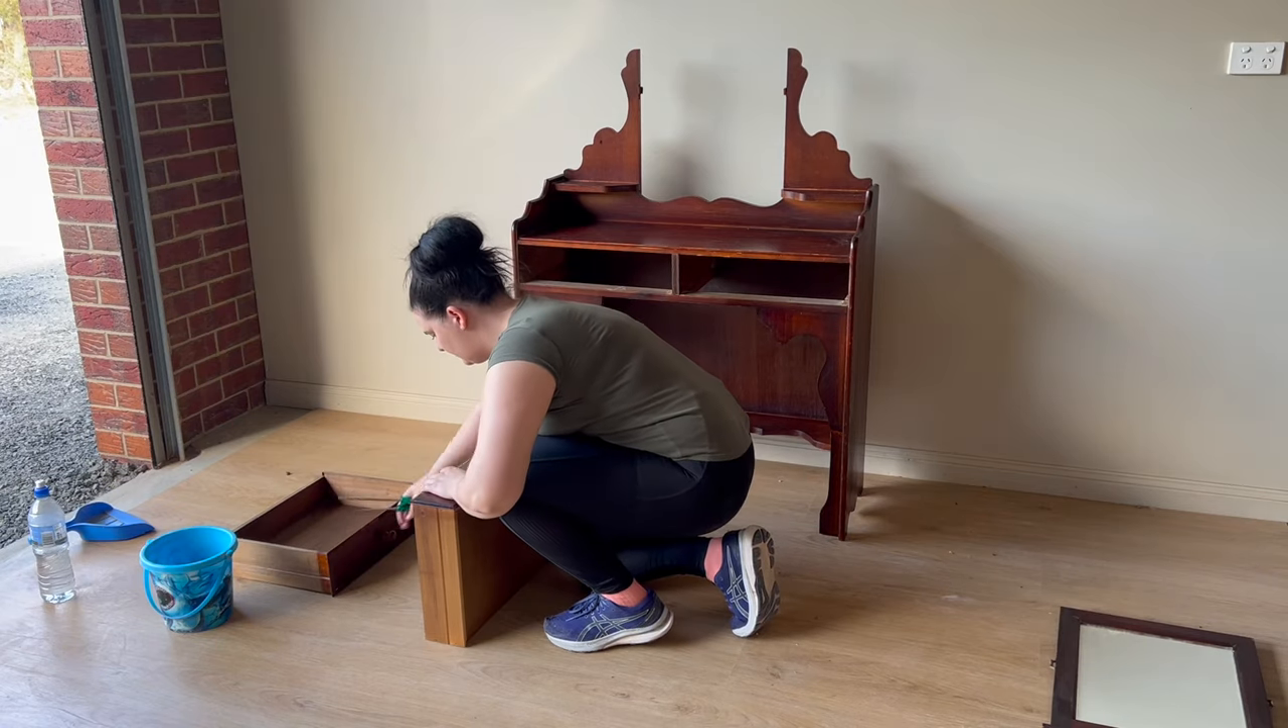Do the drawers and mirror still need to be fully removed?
No.